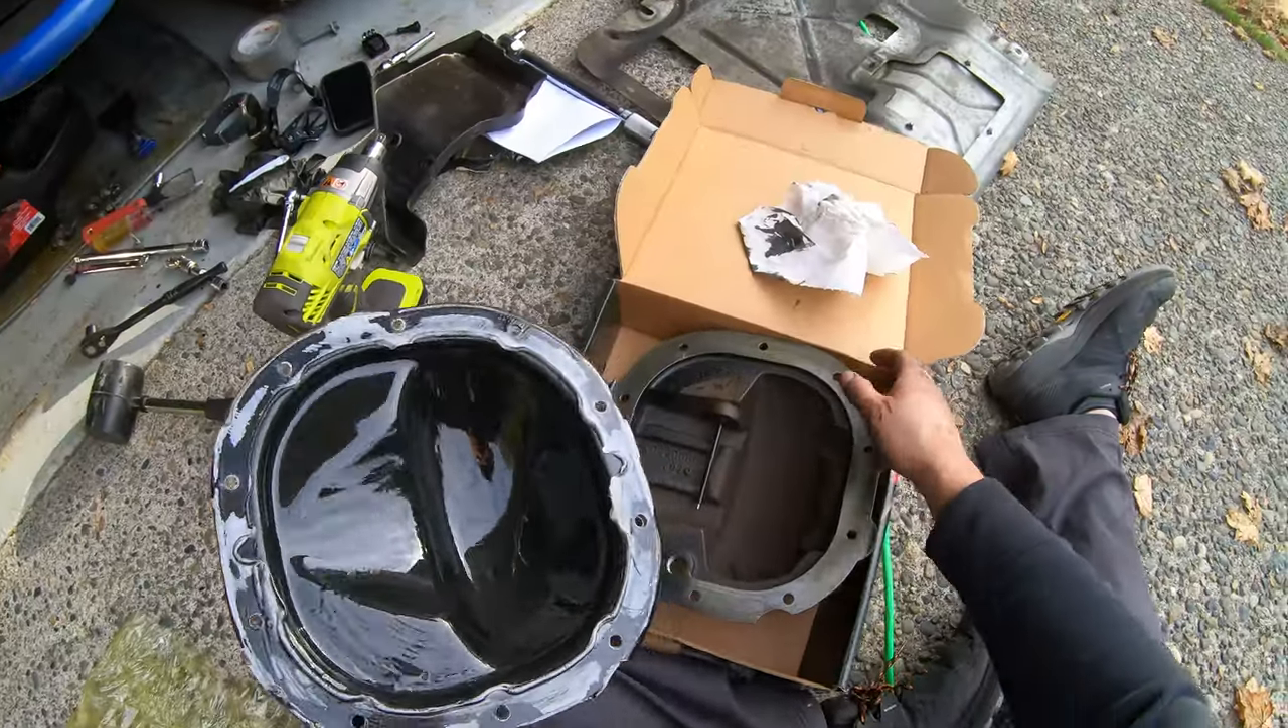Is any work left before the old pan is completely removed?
No.